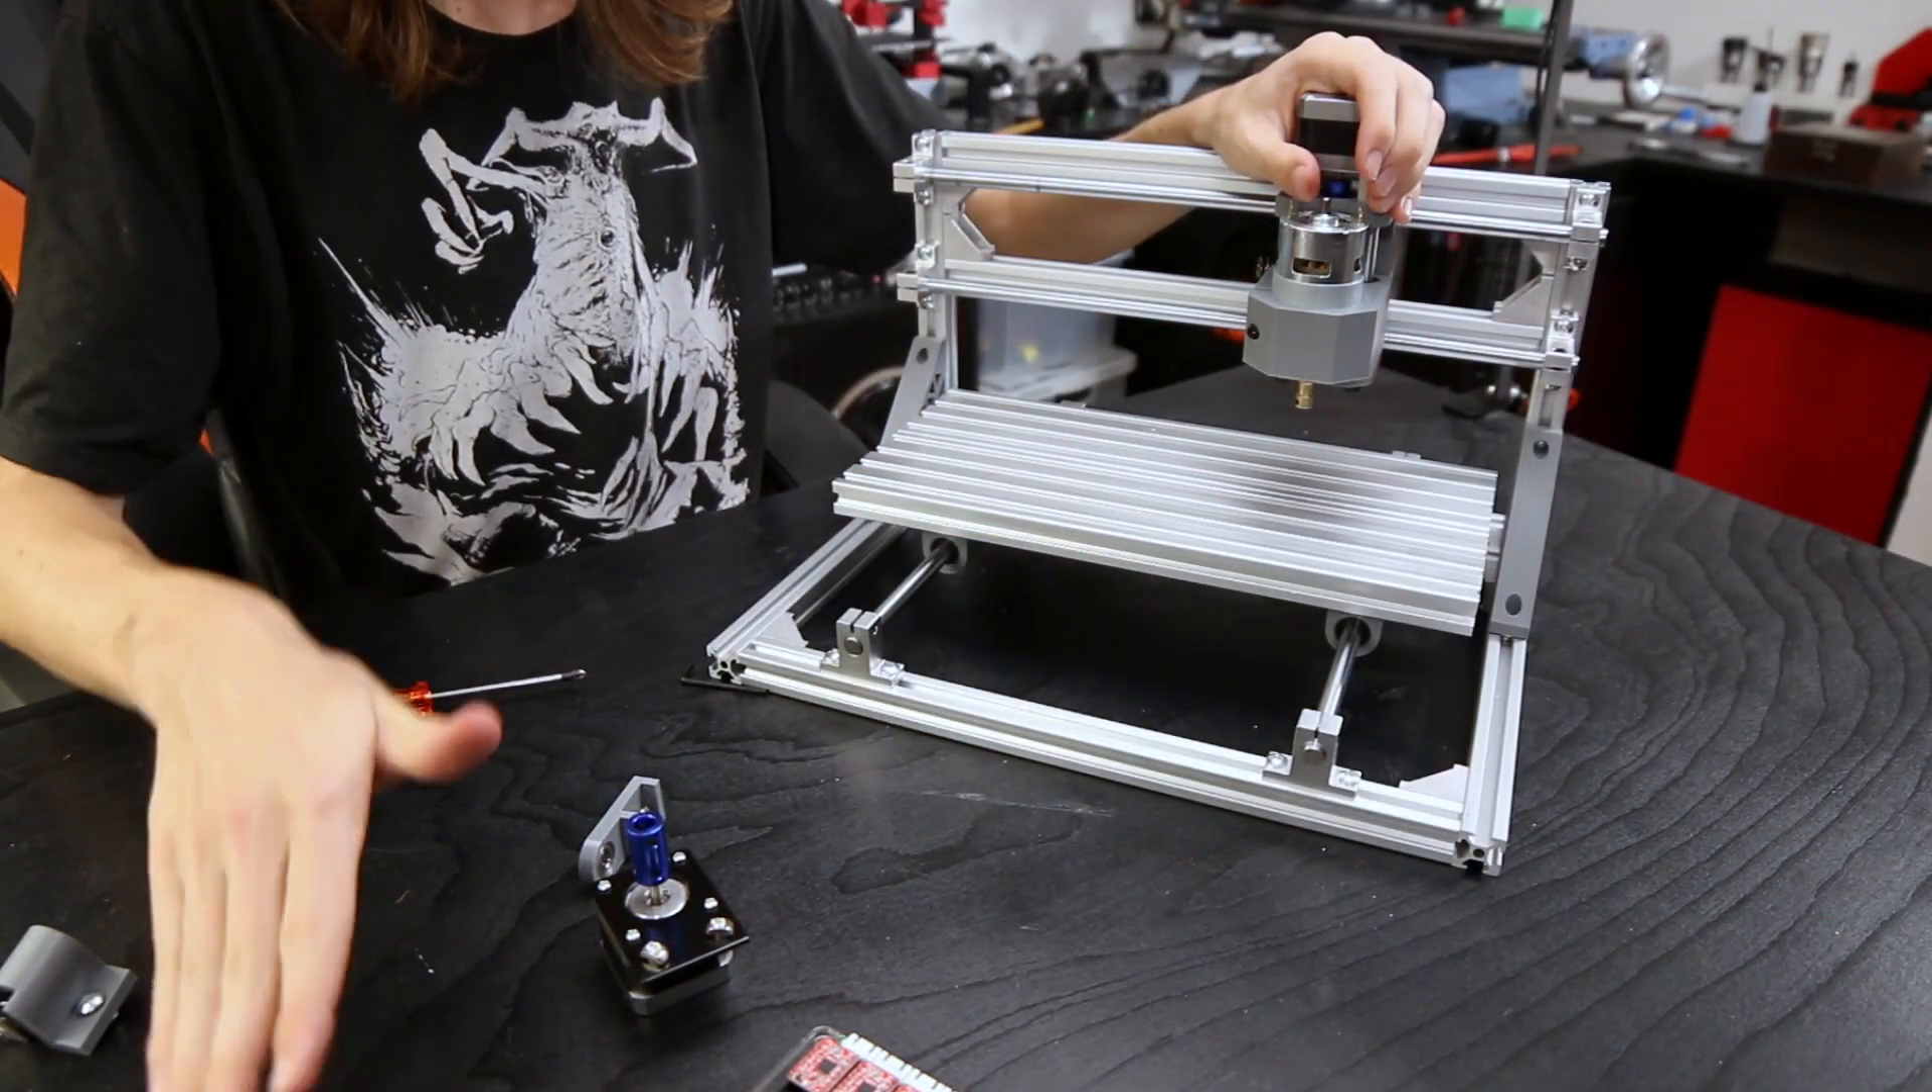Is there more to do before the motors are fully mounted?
Yes.